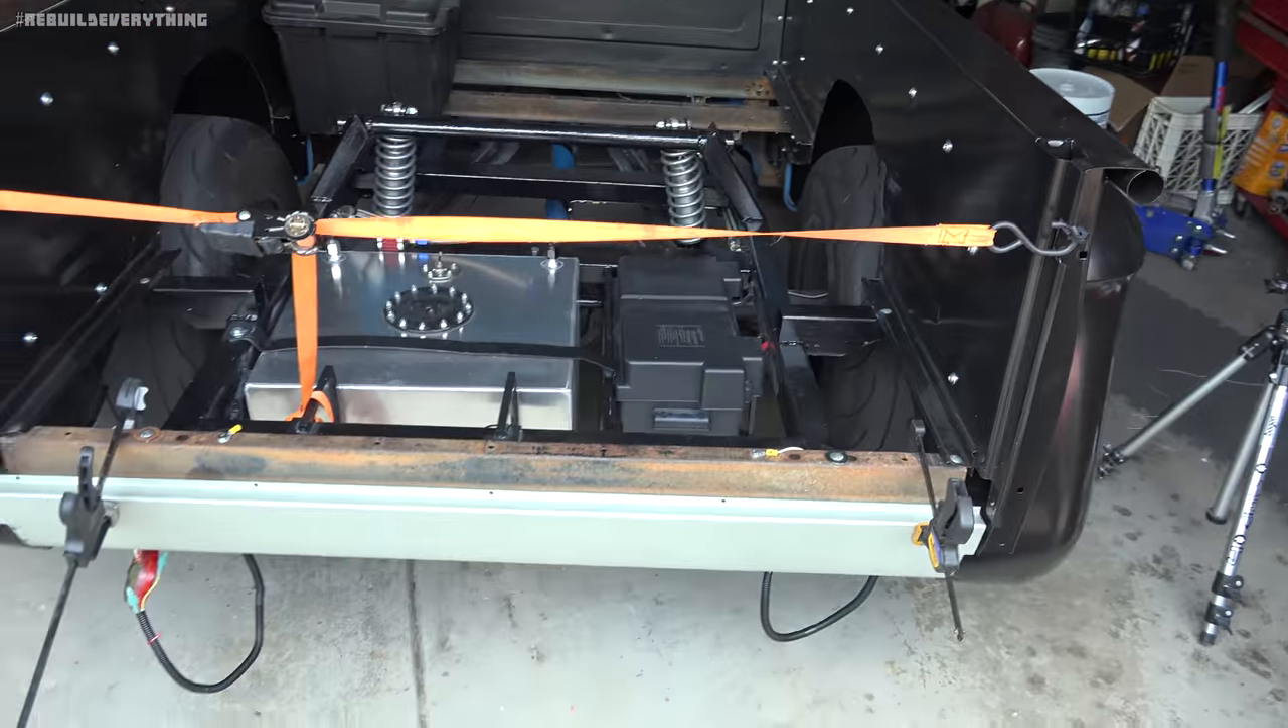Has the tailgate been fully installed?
No.